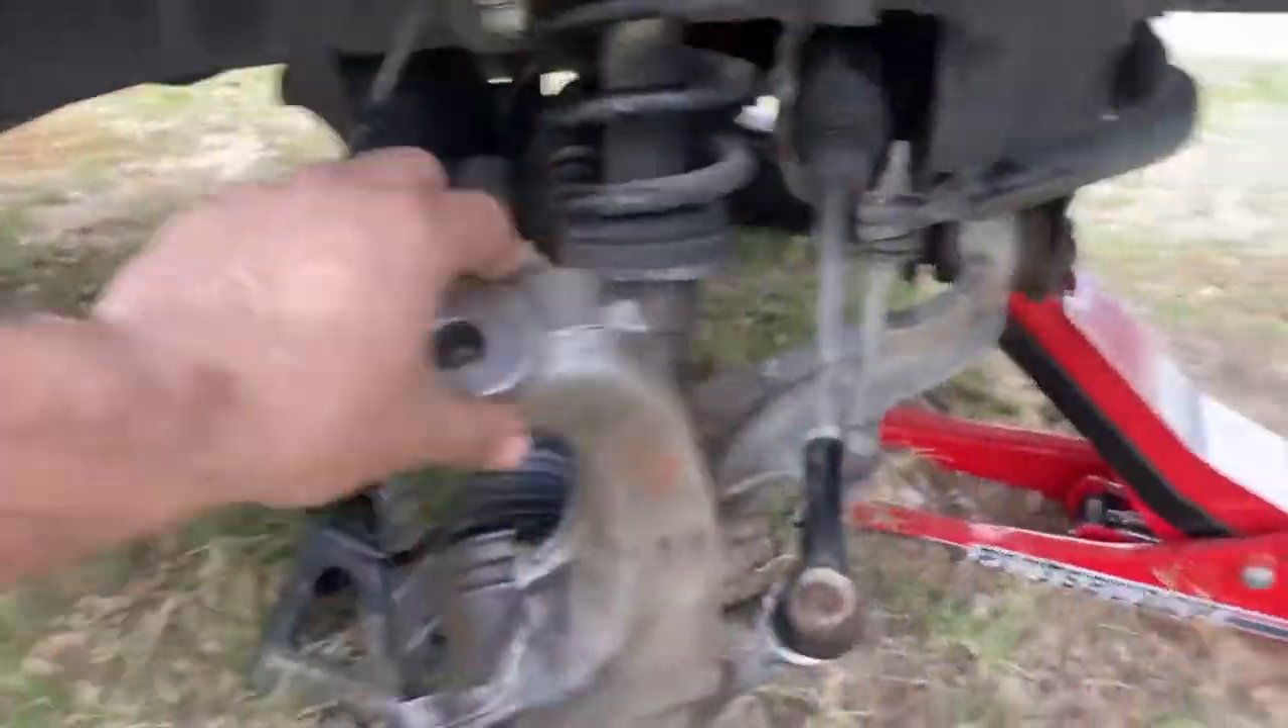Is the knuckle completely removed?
No.